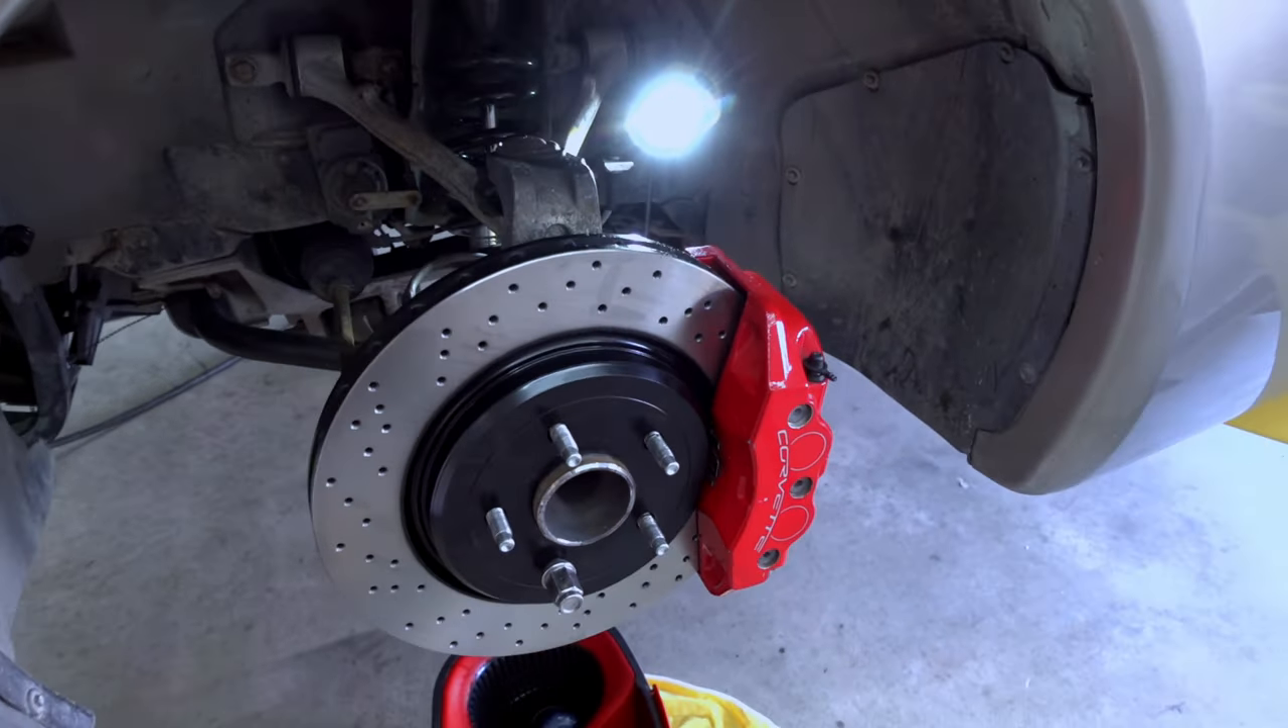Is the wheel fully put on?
No.